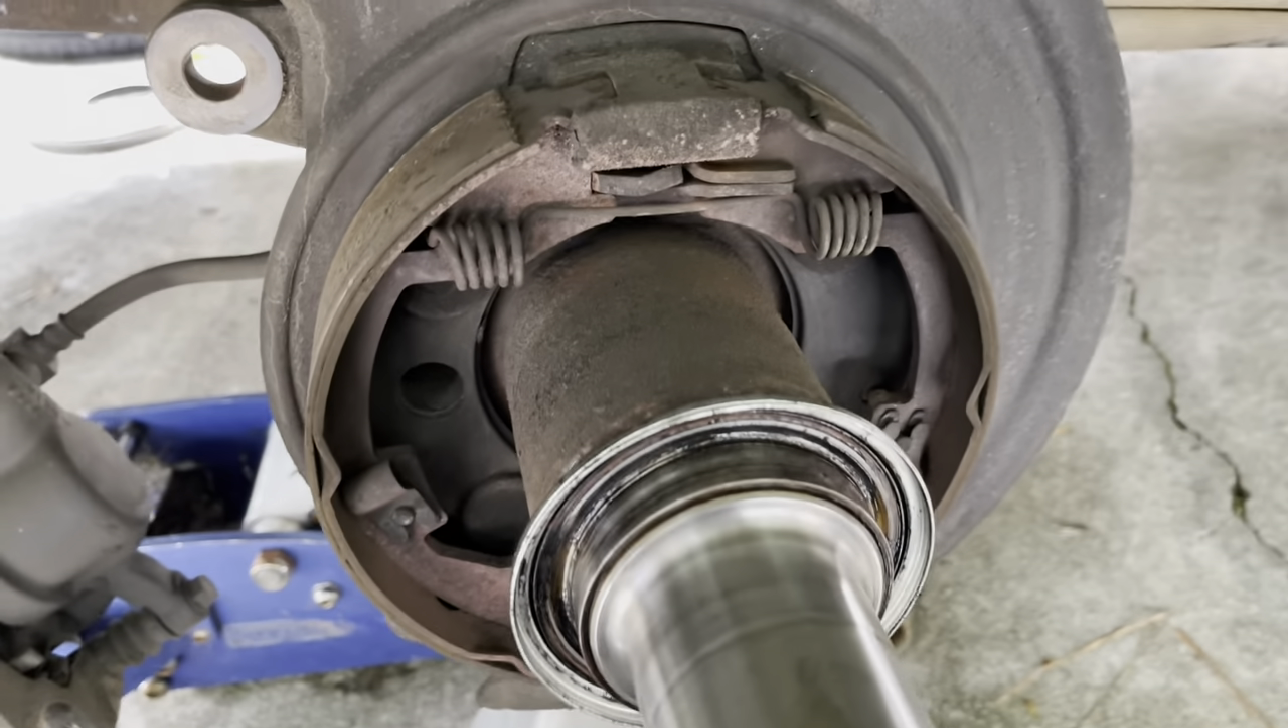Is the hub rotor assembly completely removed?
Yes.